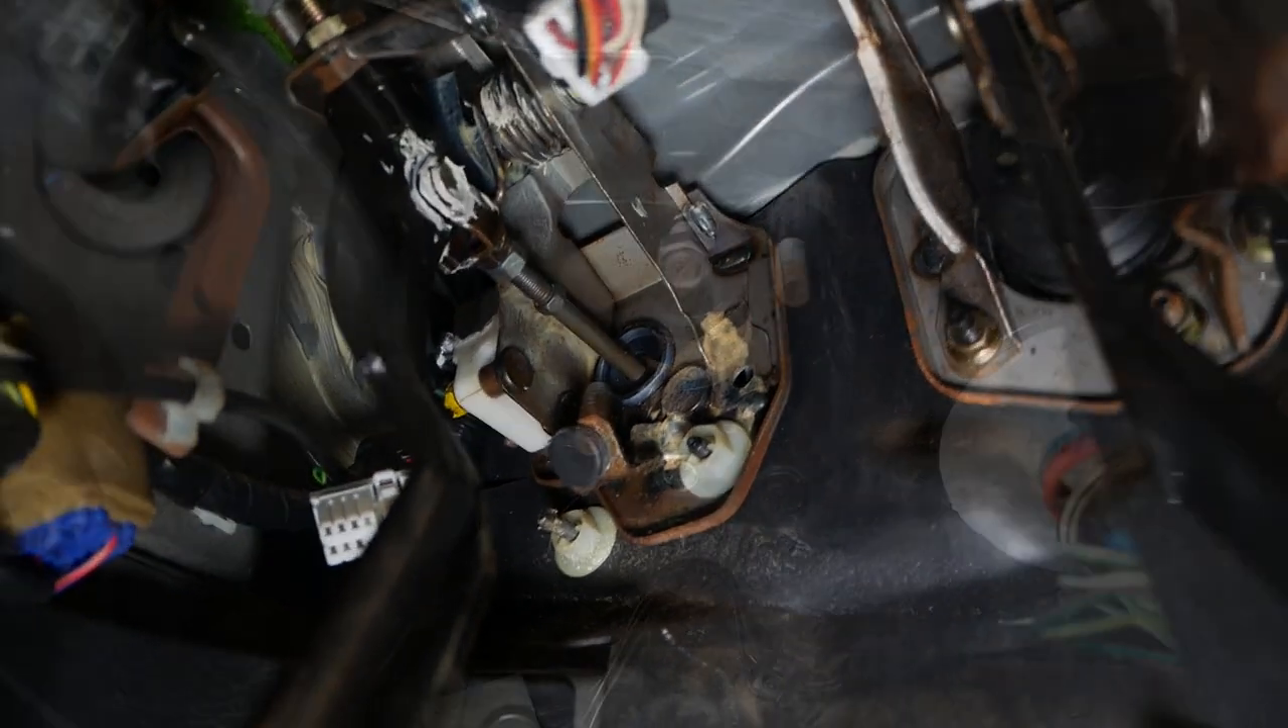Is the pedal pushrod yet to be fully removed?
Yes.